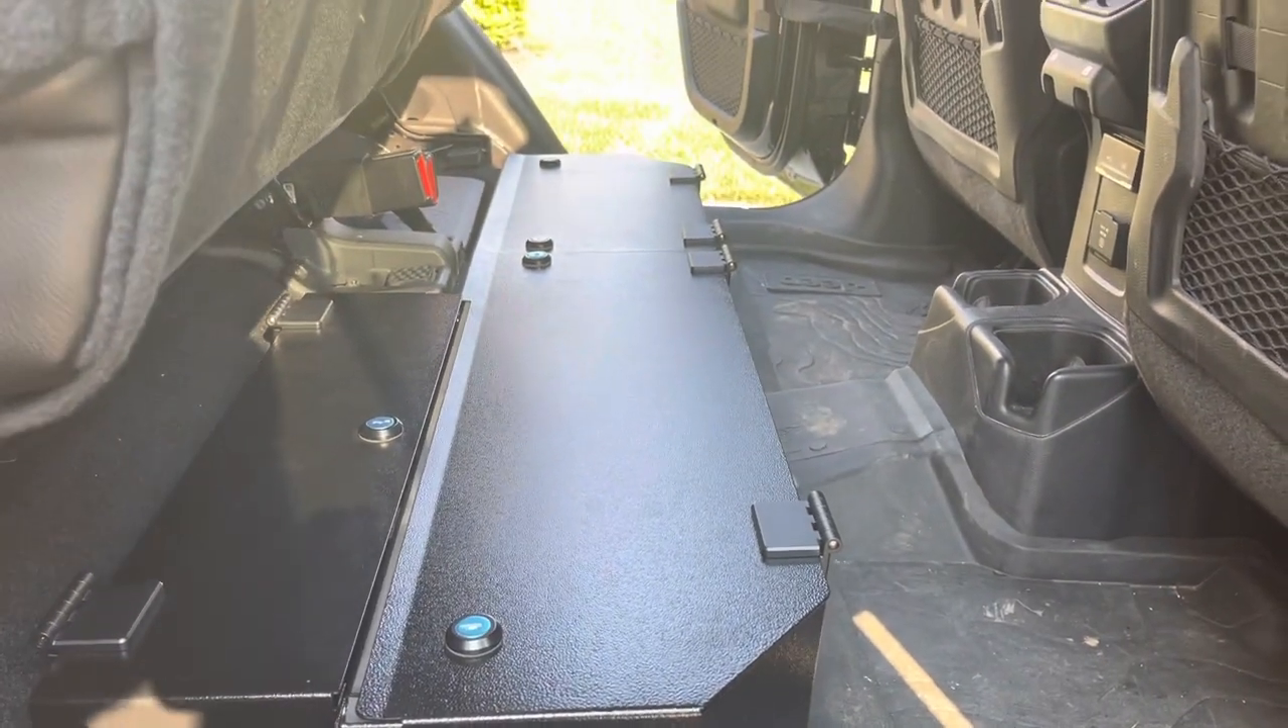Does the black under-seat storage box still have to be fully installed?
No.